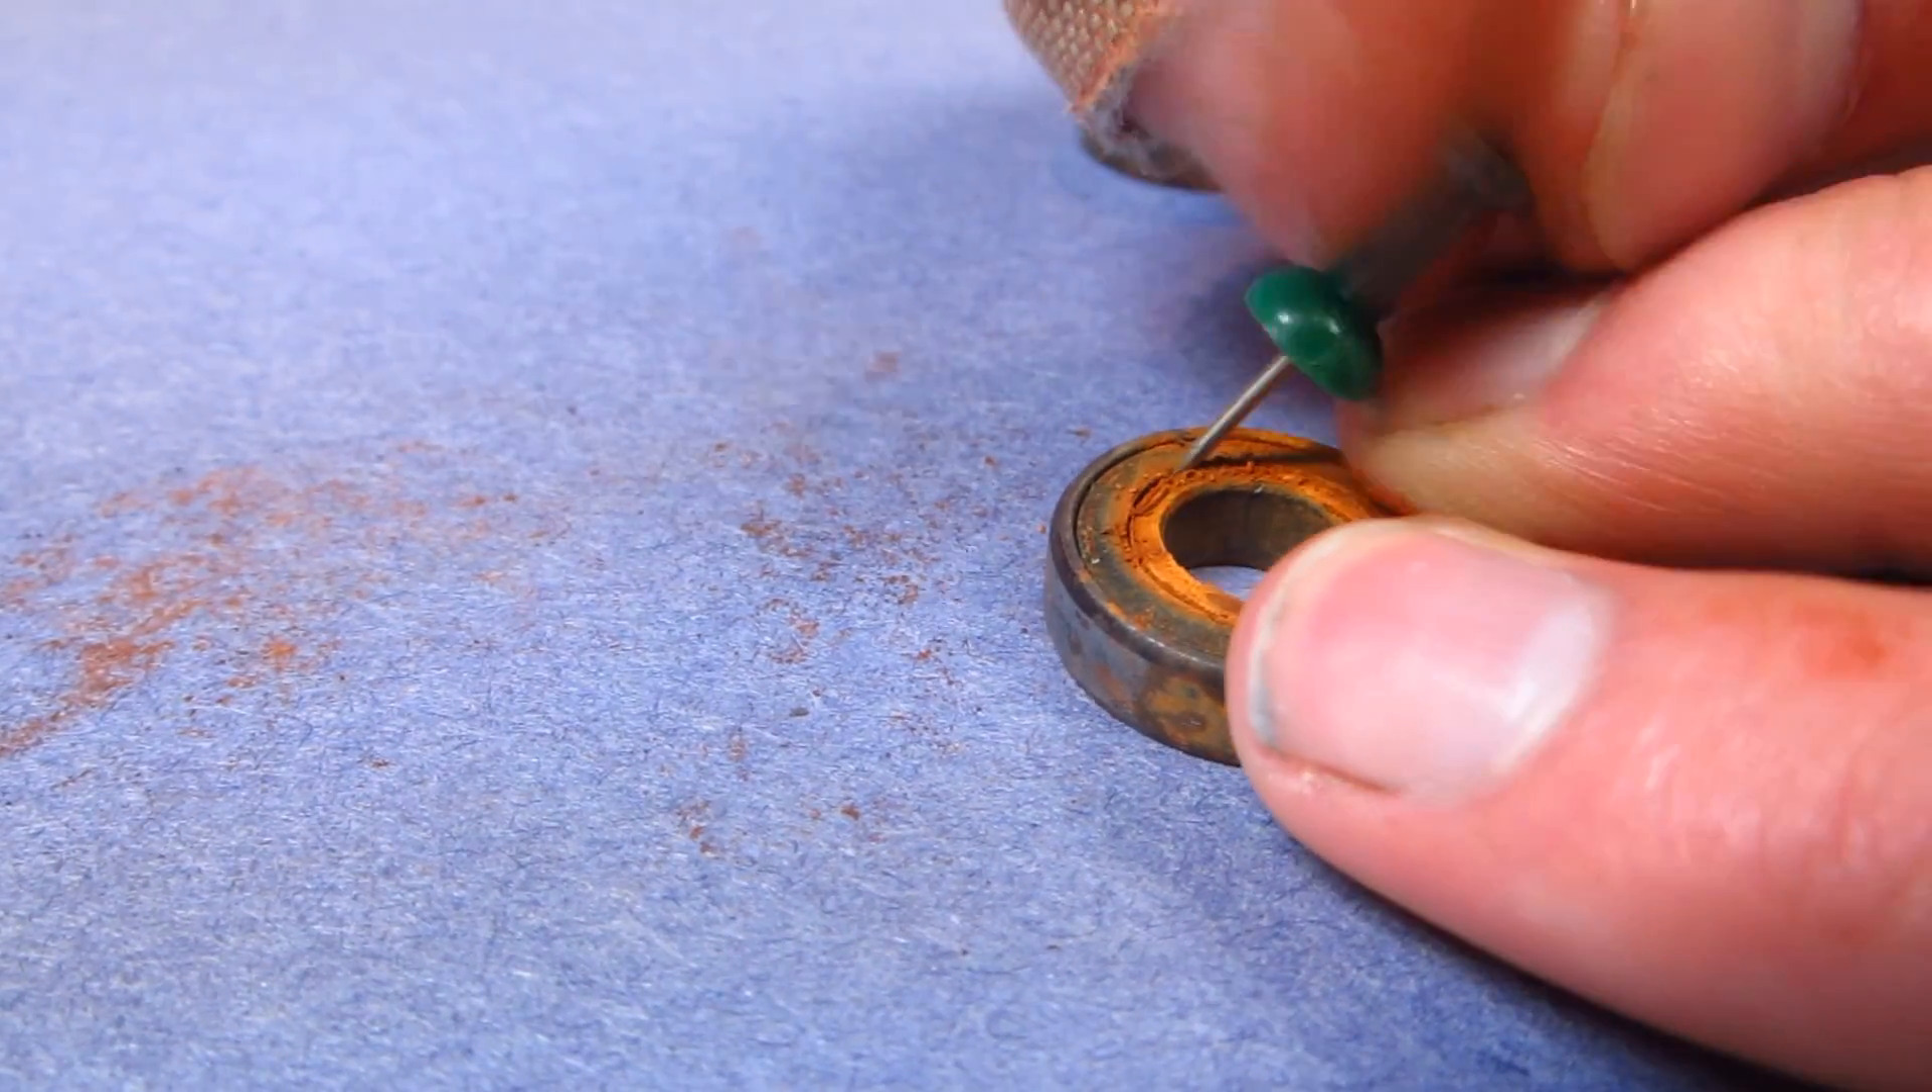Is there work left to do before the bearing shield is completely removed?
Yes.